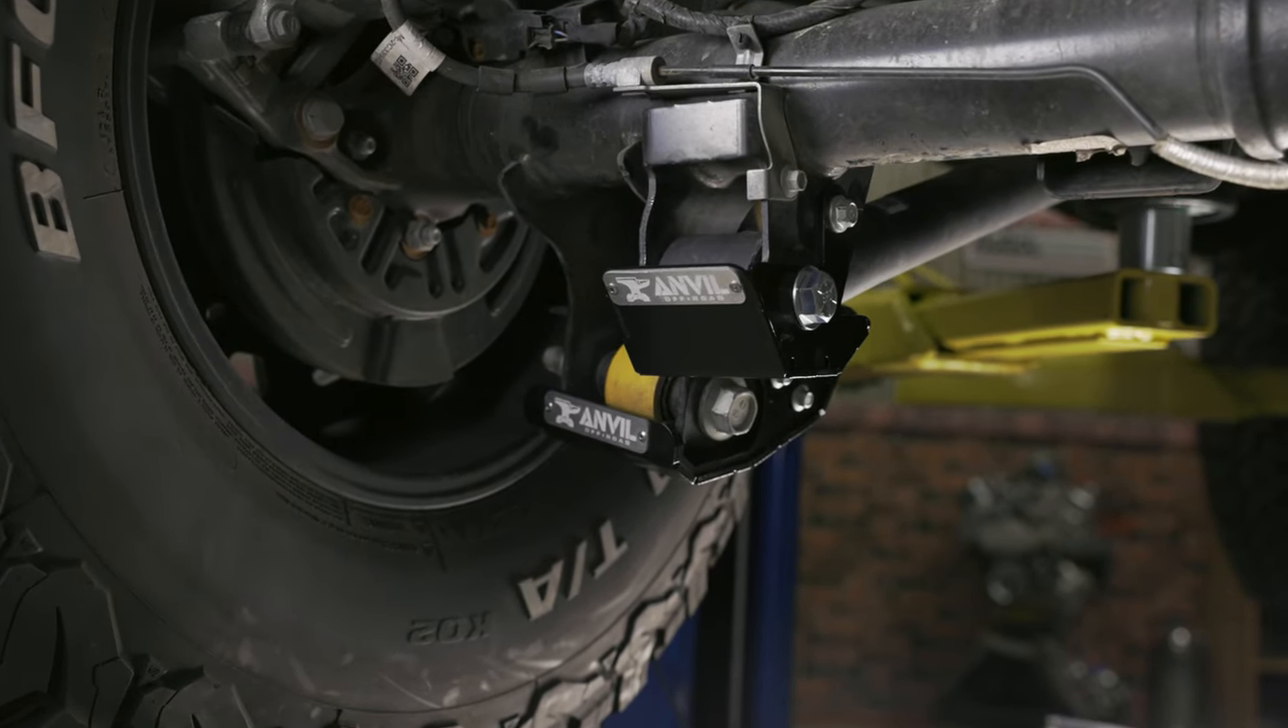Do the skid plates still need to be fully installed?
No.